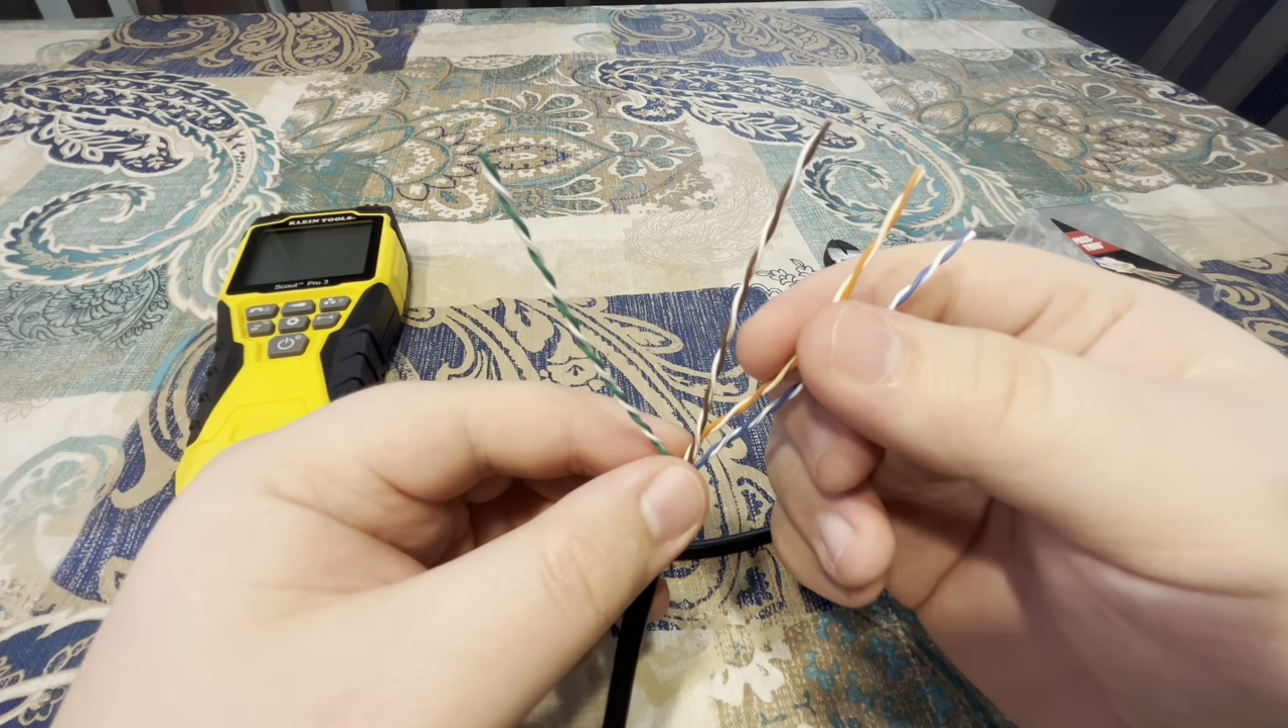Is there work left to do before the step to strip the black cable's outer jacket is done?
No.